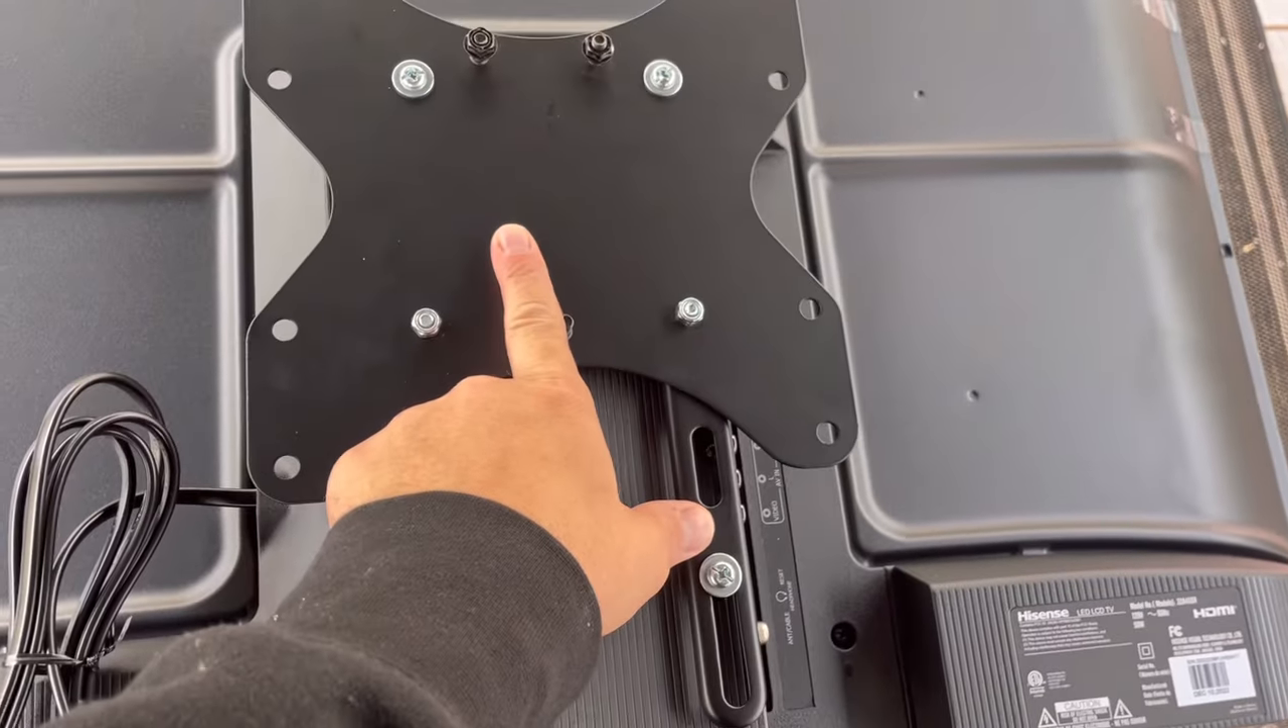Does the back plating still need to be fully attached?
No.